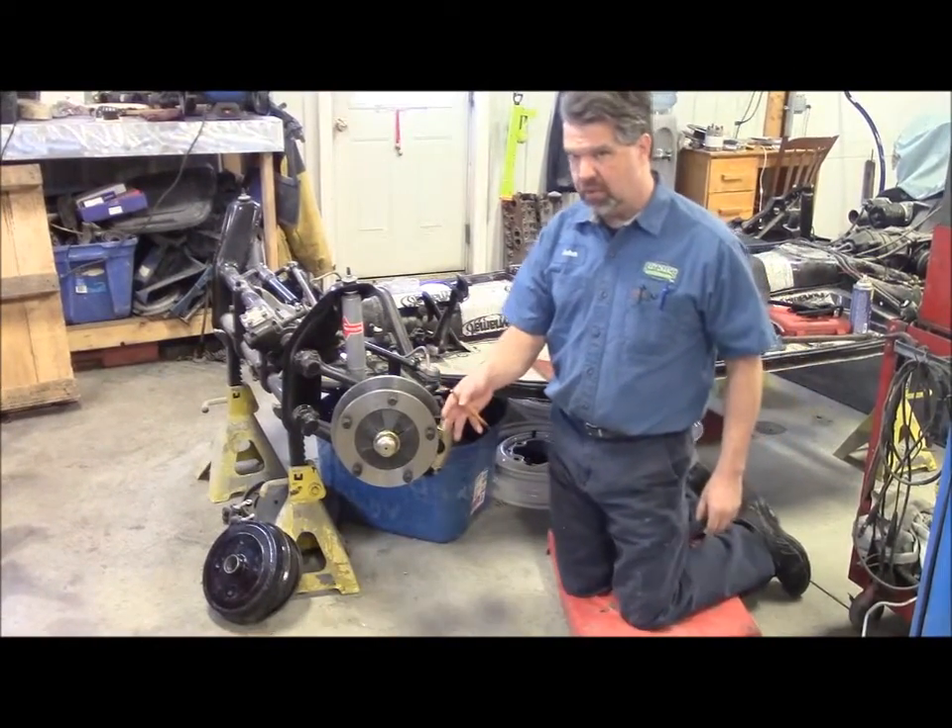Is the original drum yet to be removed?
No.